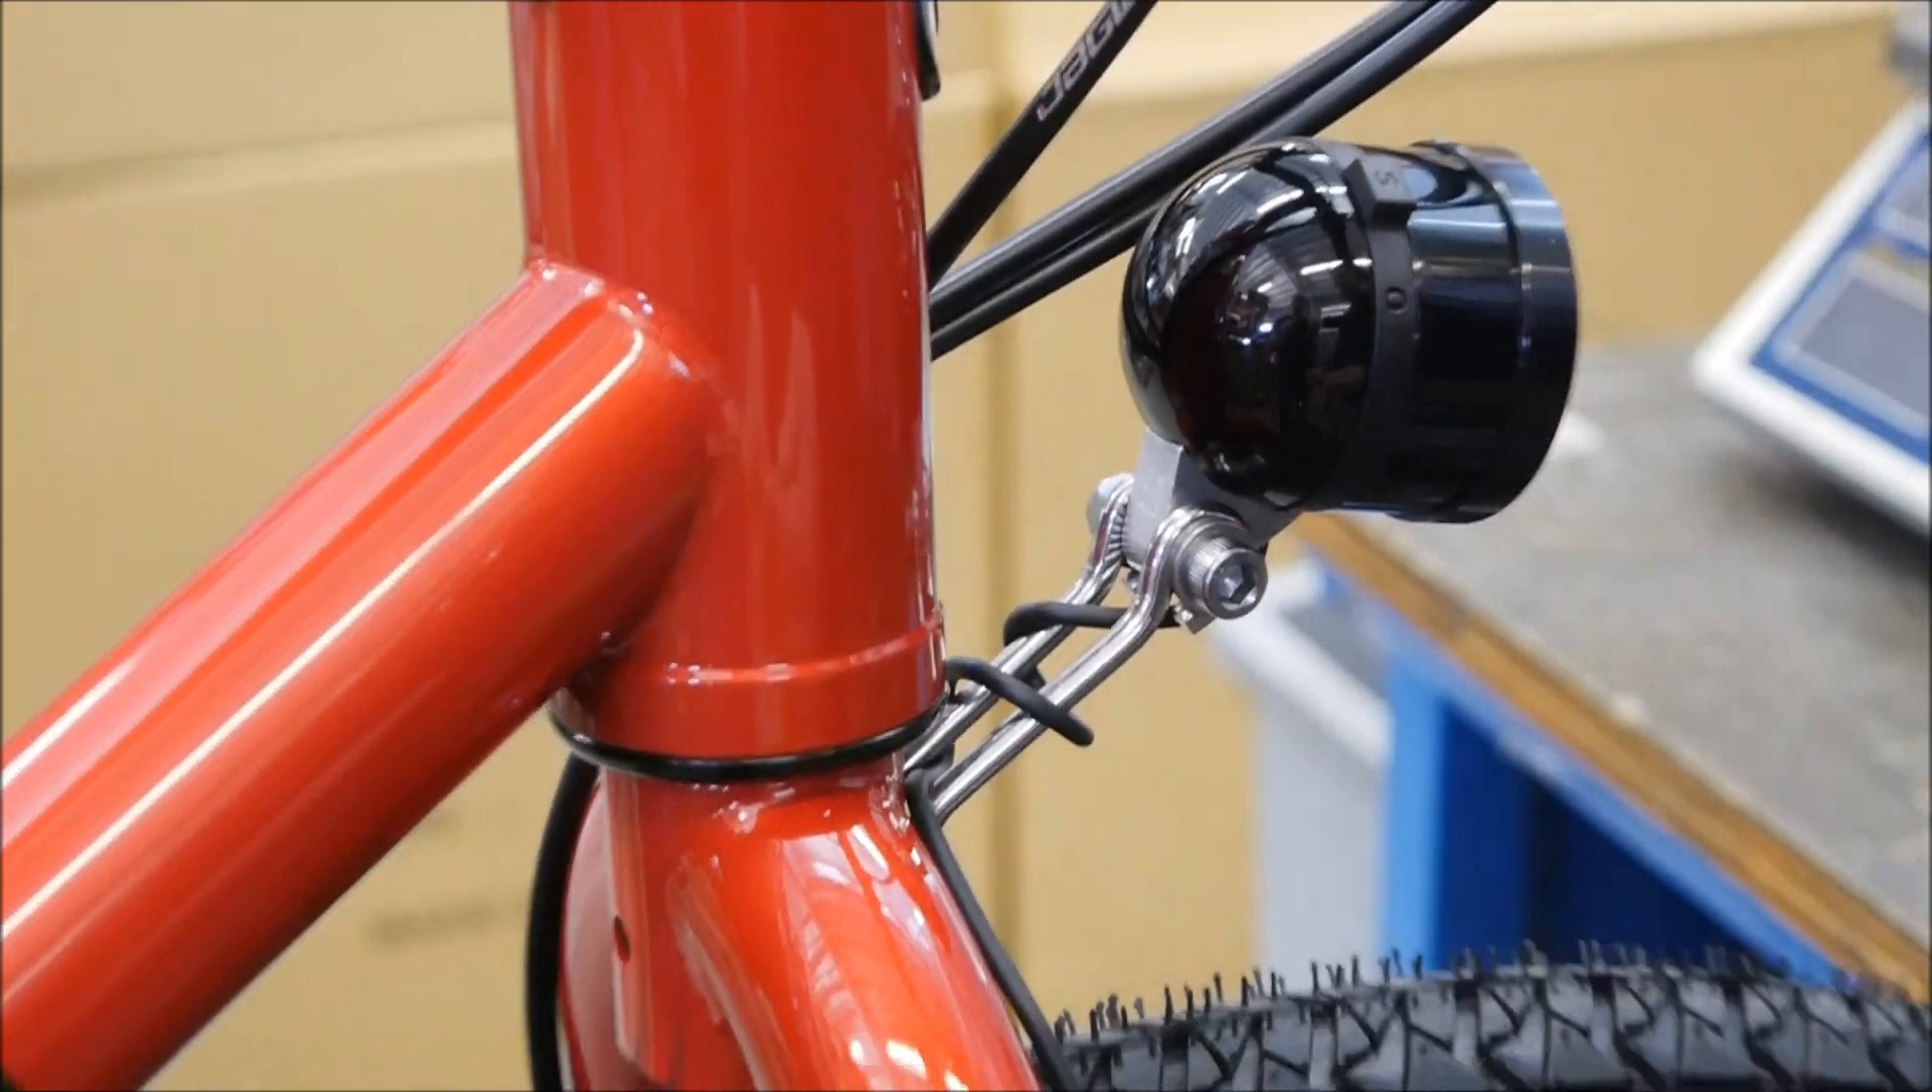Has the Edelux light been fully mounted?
Yes.